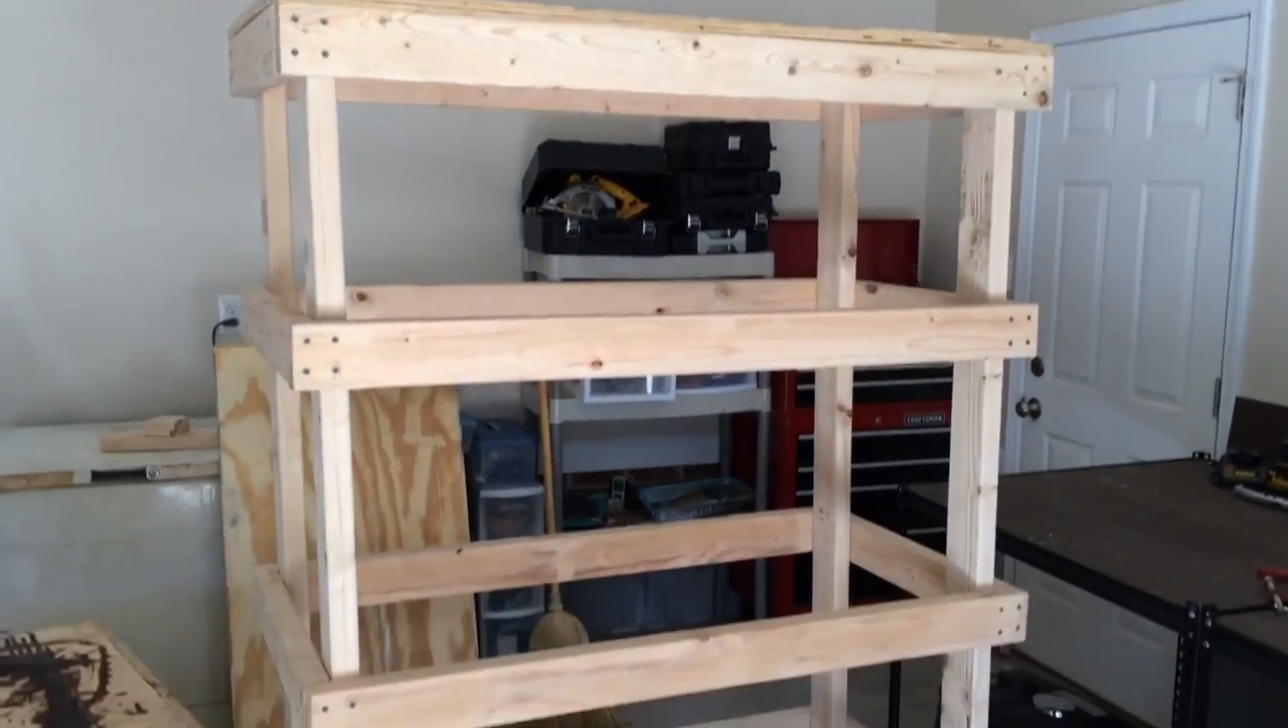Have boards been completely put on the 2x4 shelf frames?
No.